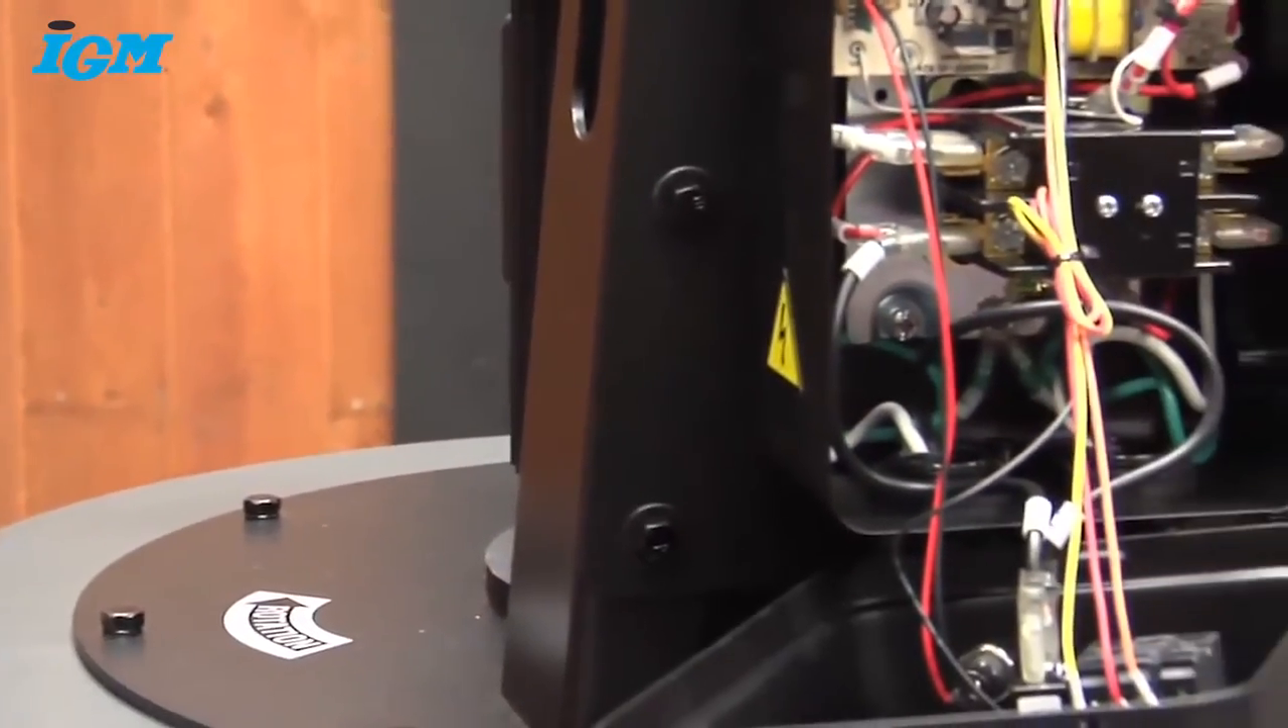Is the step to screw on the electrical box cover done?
No.